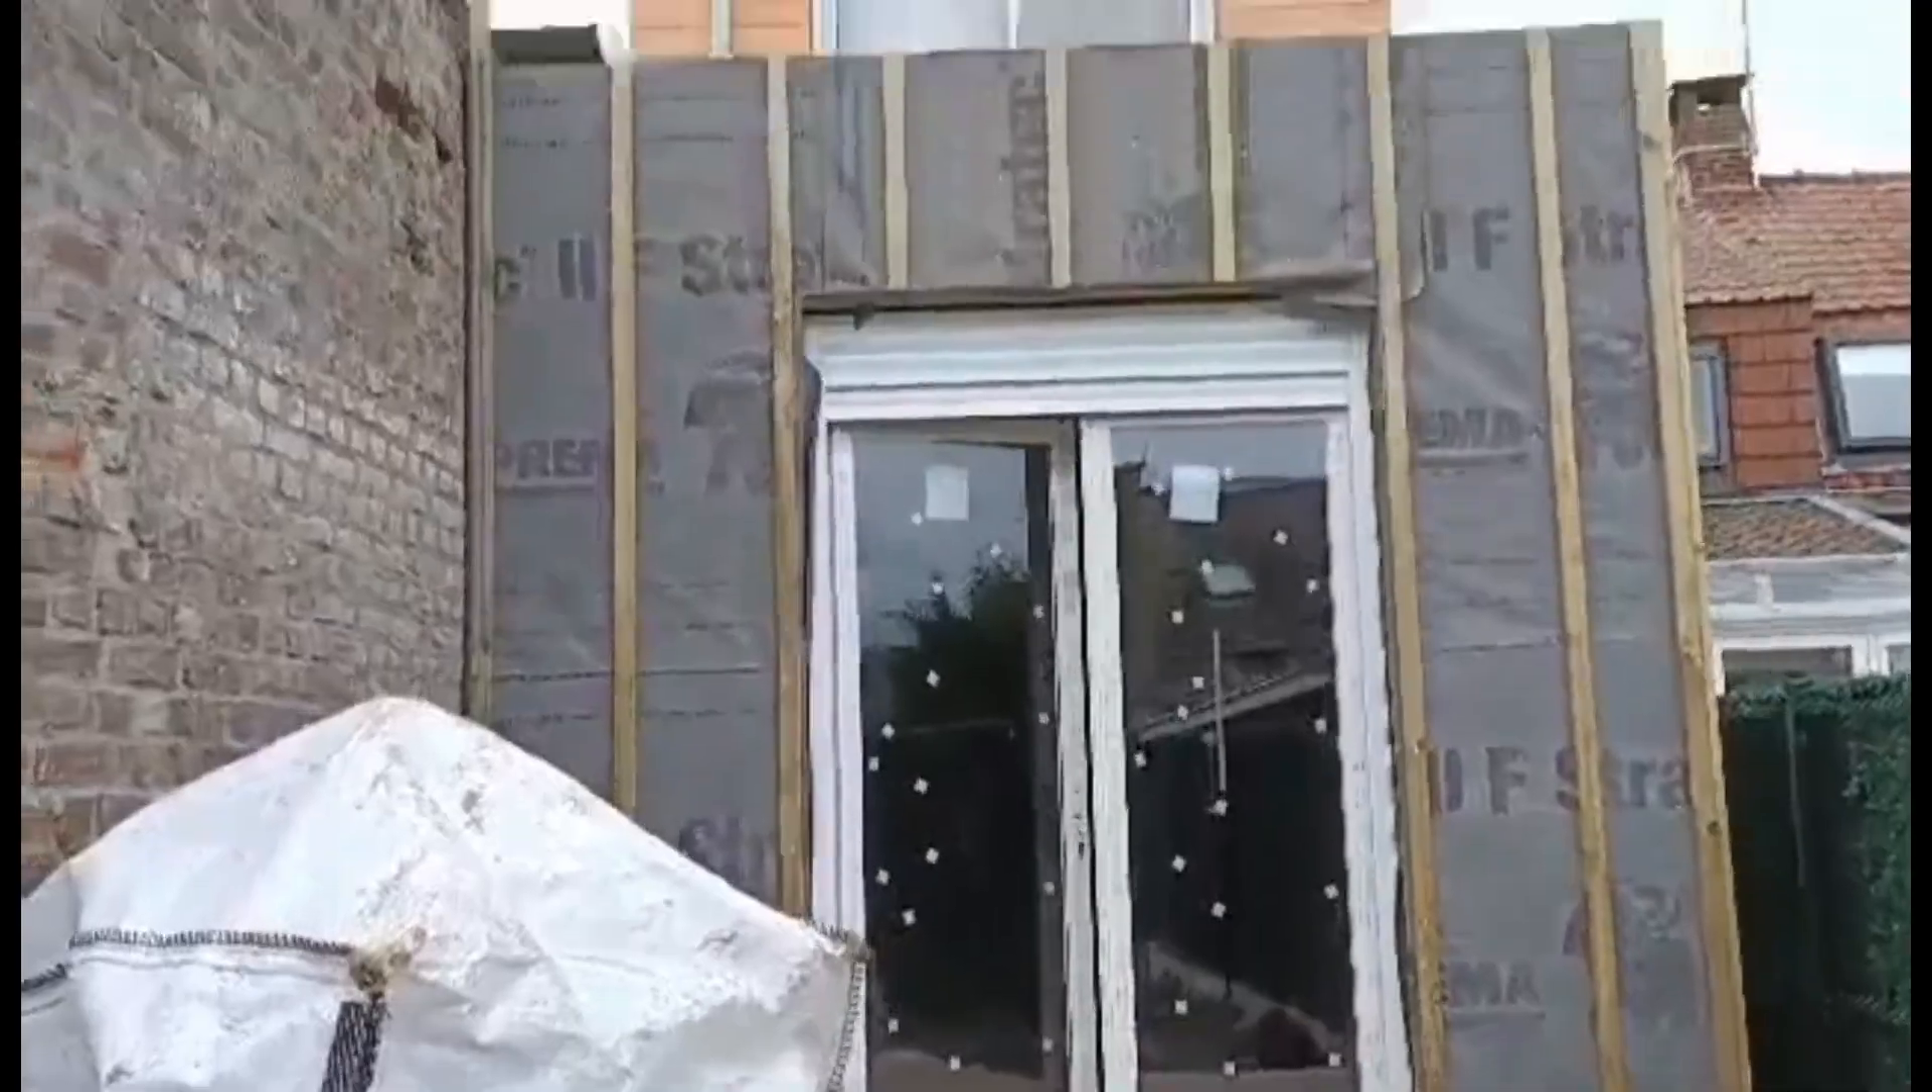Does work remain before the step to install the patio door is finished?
No.